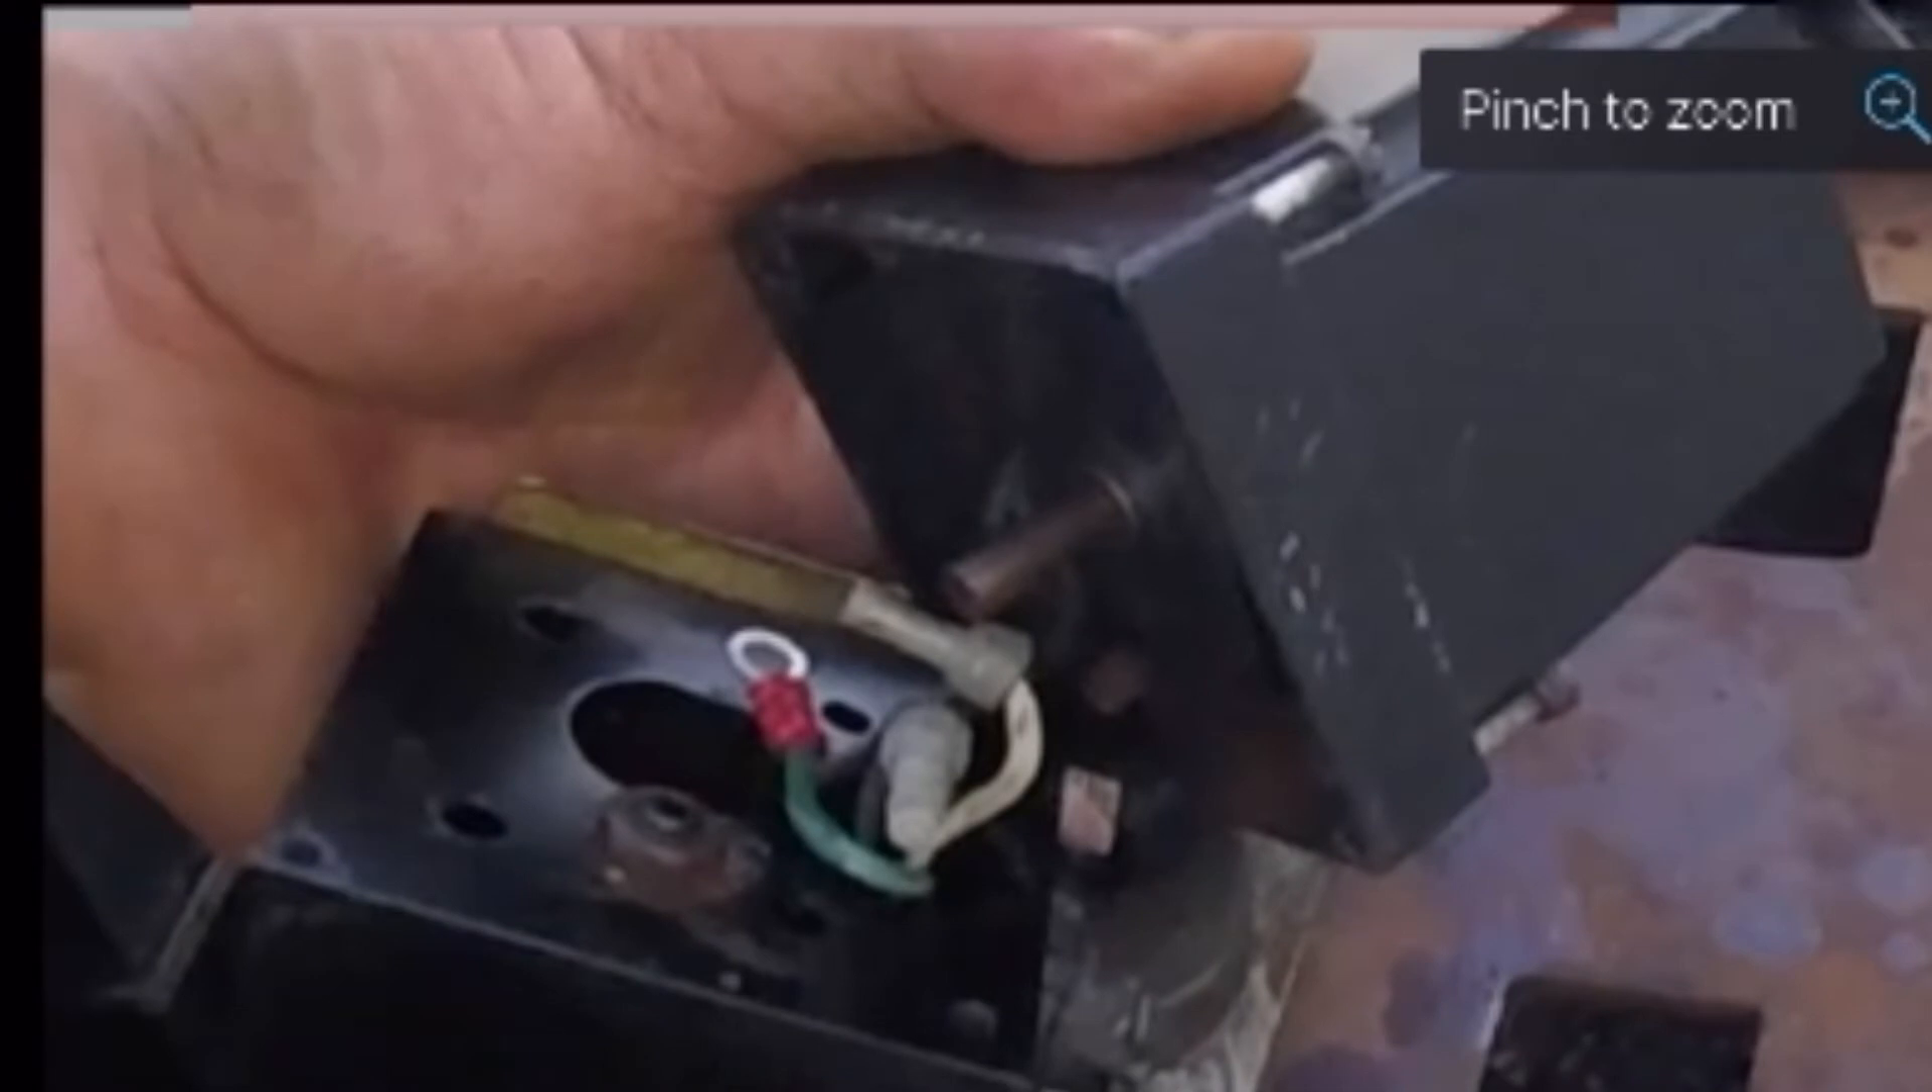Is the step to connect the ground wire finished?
No.